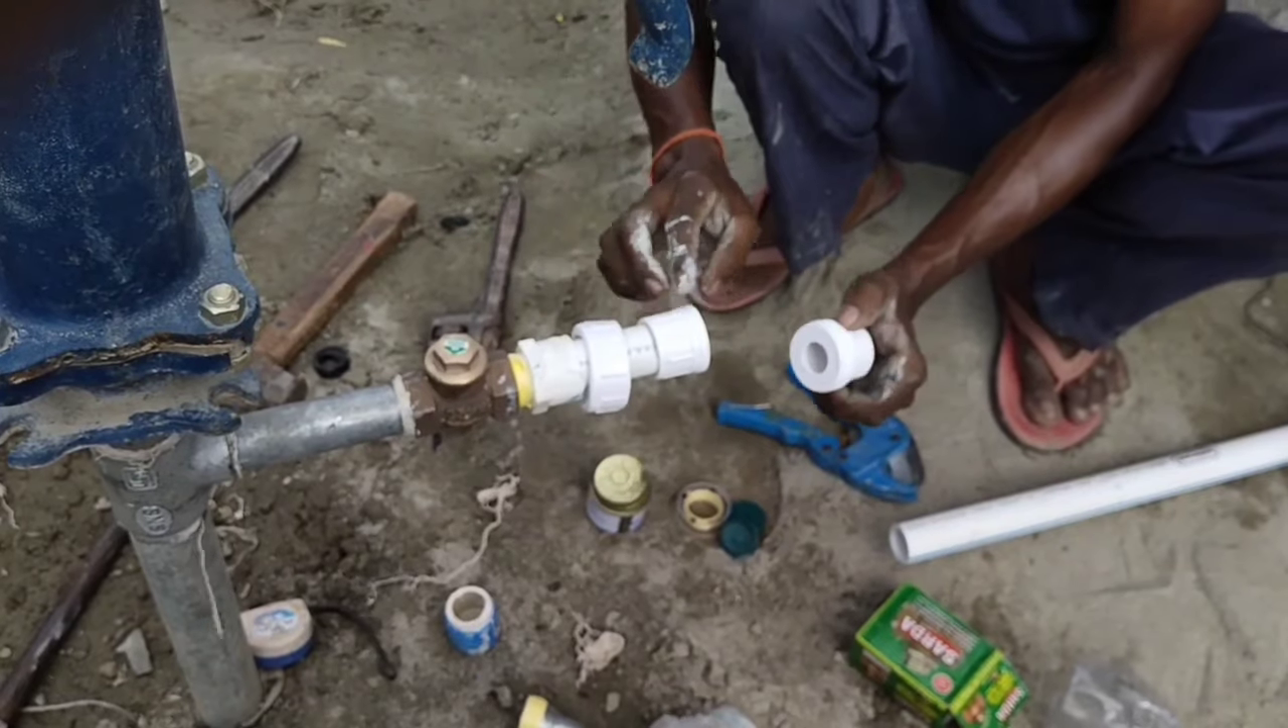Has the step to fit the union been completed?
Yes.